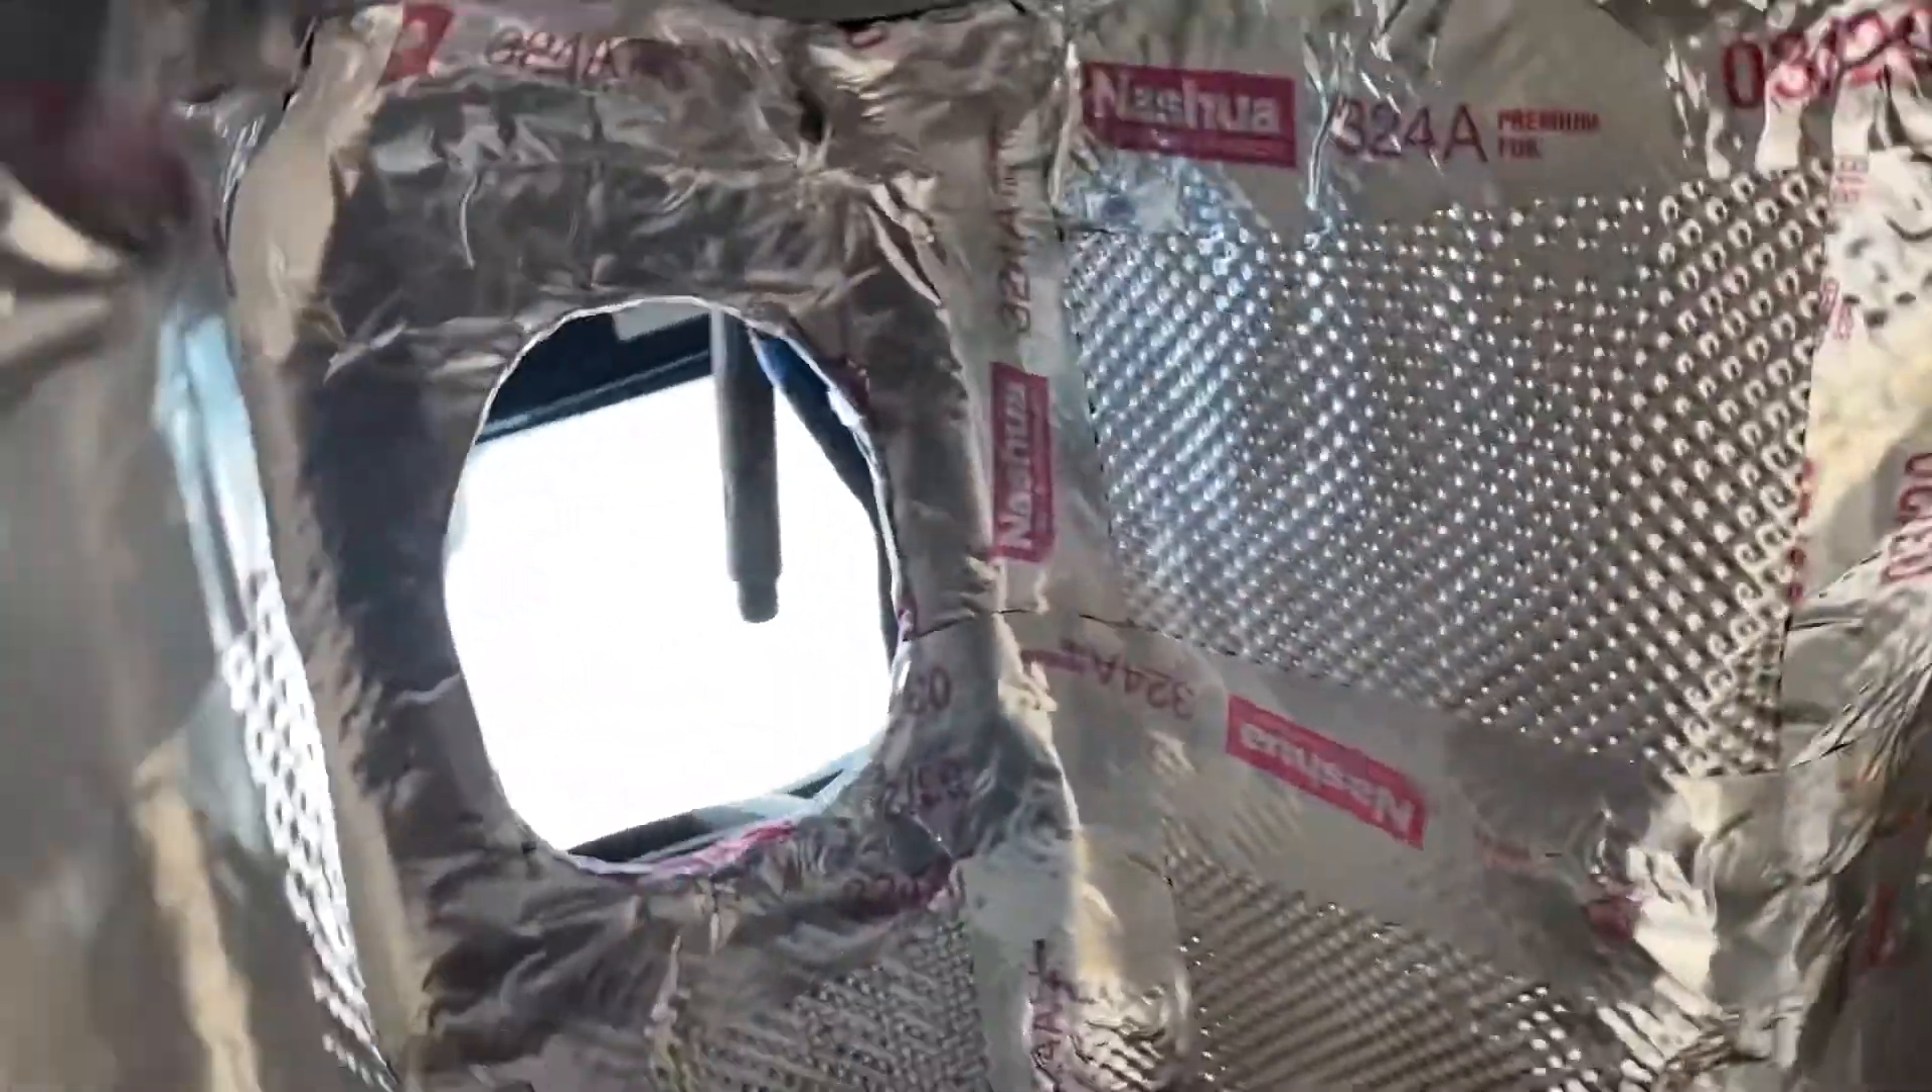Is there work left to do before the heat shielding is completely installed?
No.